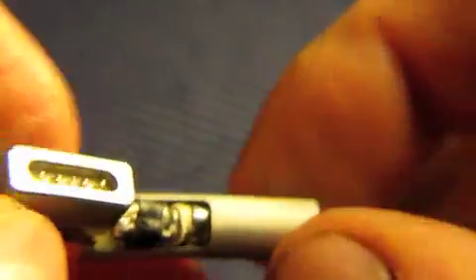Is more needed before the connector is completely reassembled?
Yes.